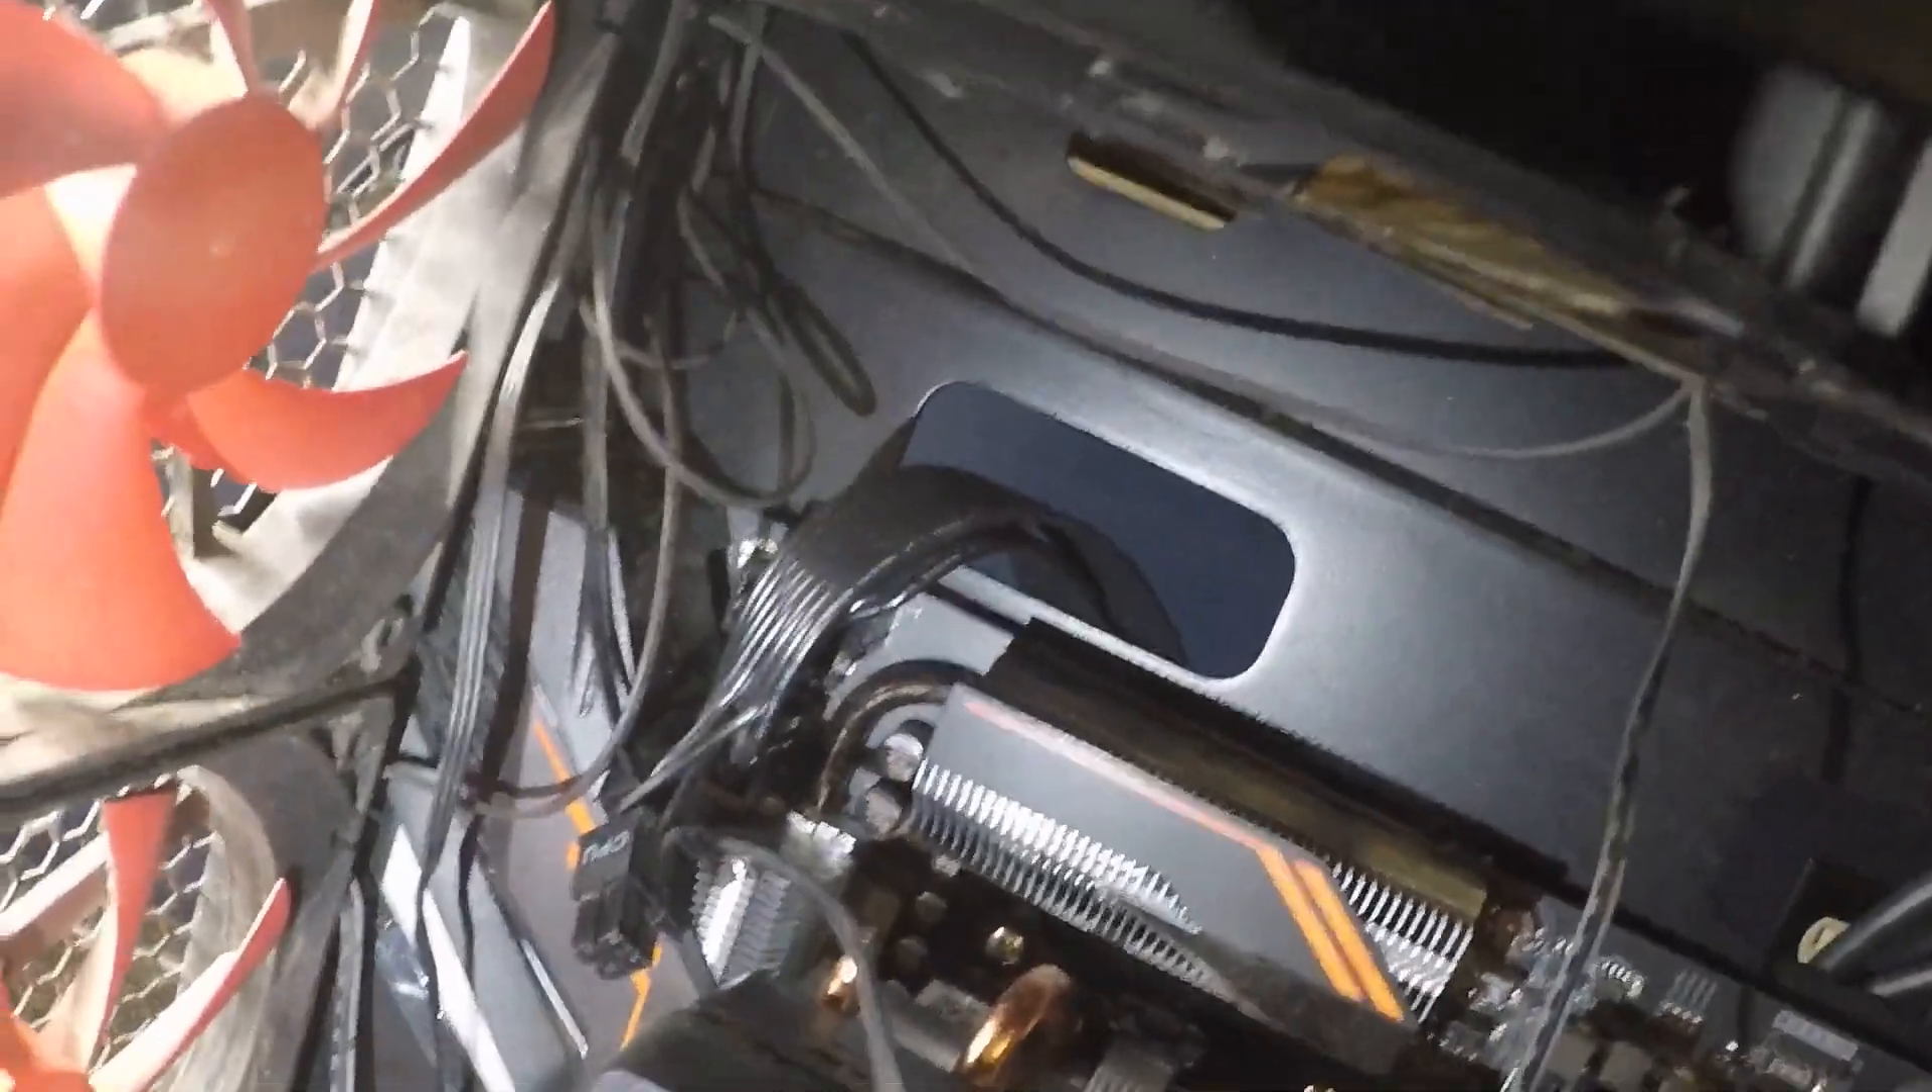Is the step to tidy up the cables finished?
No.